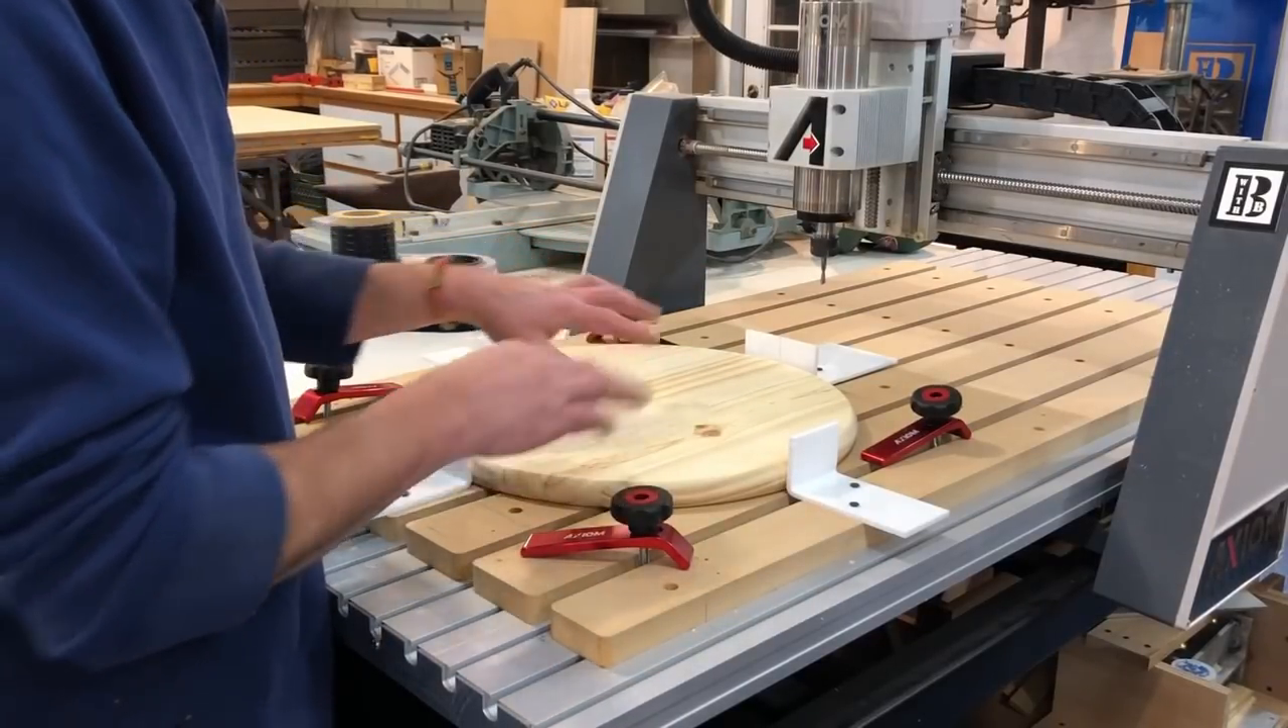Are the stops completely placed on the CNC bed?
Yes.